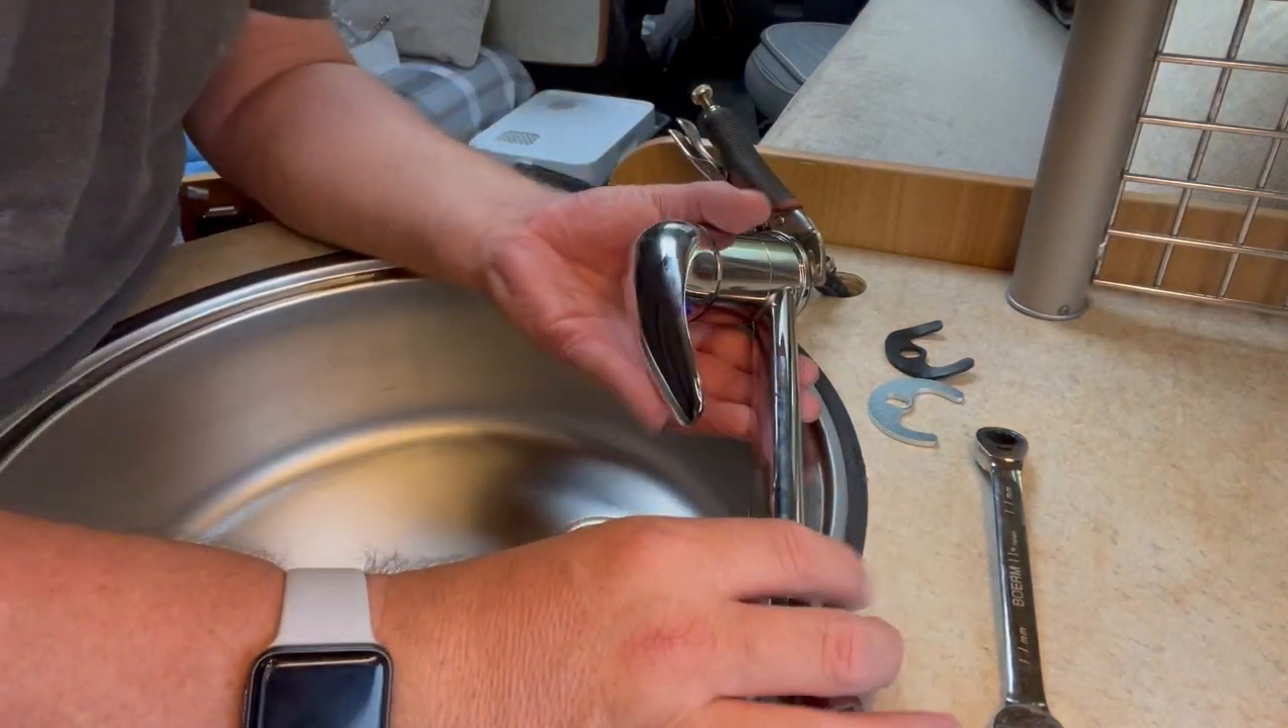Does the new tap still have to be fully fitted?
Yes.